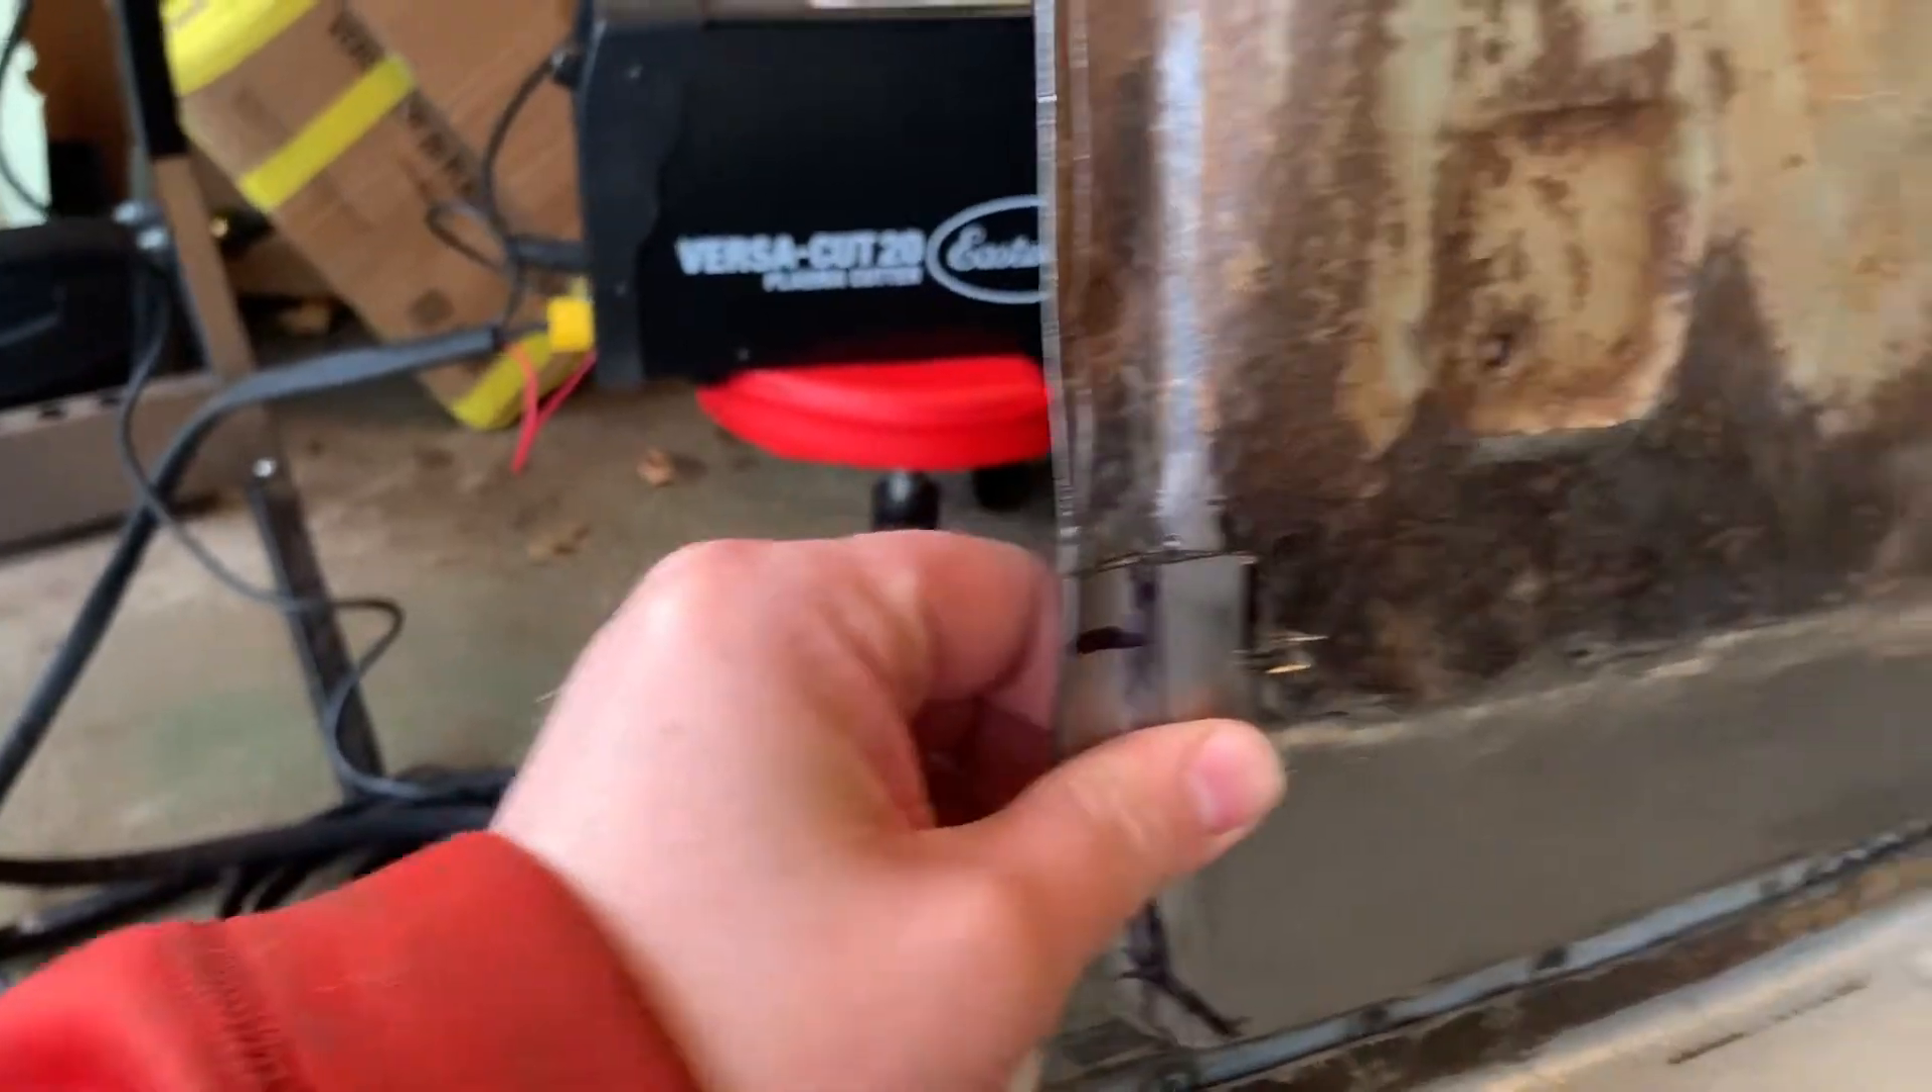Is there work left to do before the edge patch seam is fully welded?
Yes.